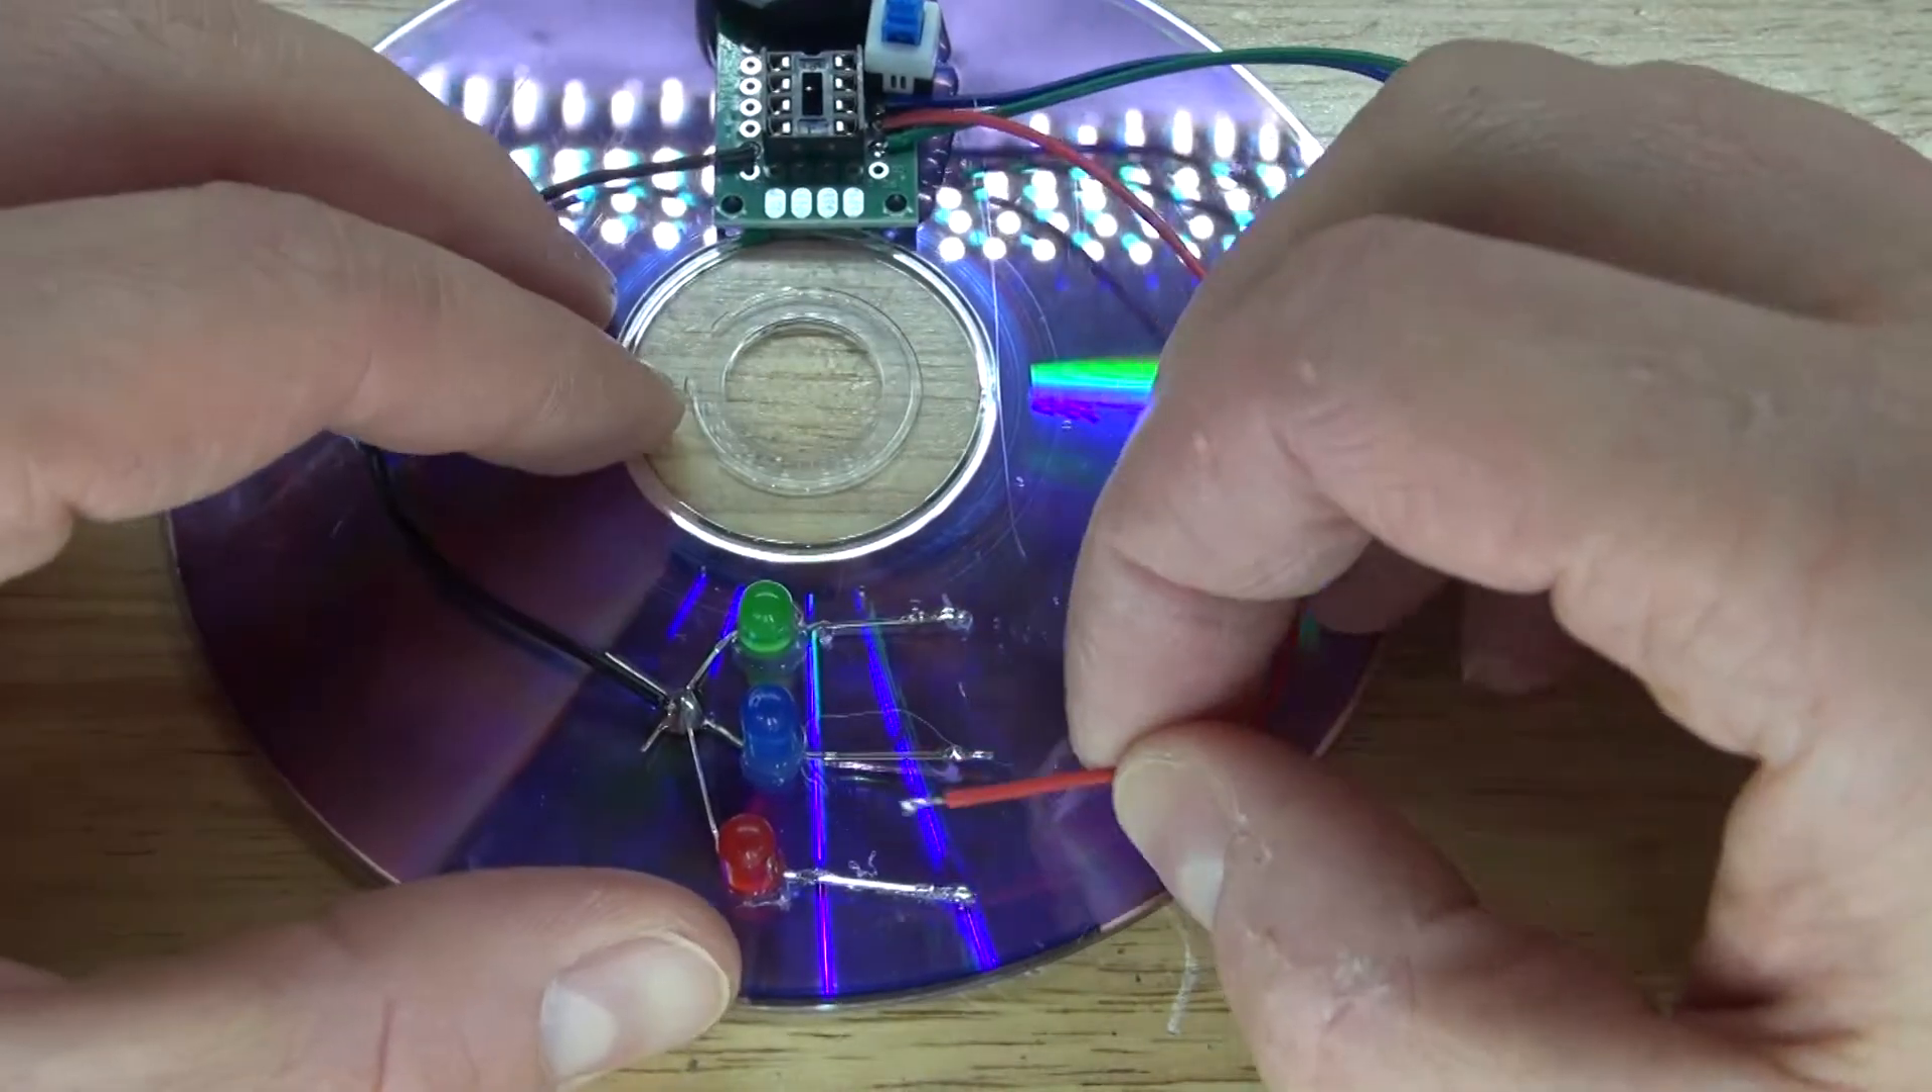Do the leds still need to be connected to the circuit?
Yes.